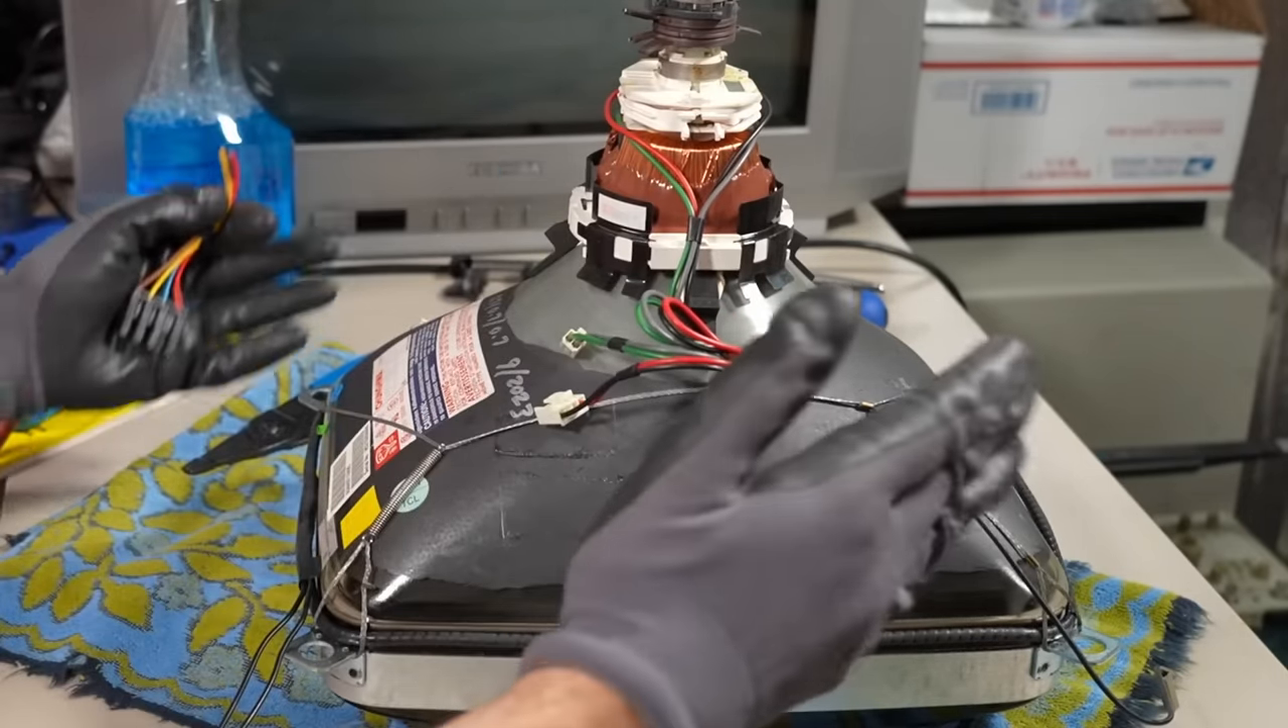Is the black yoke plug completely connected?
No.